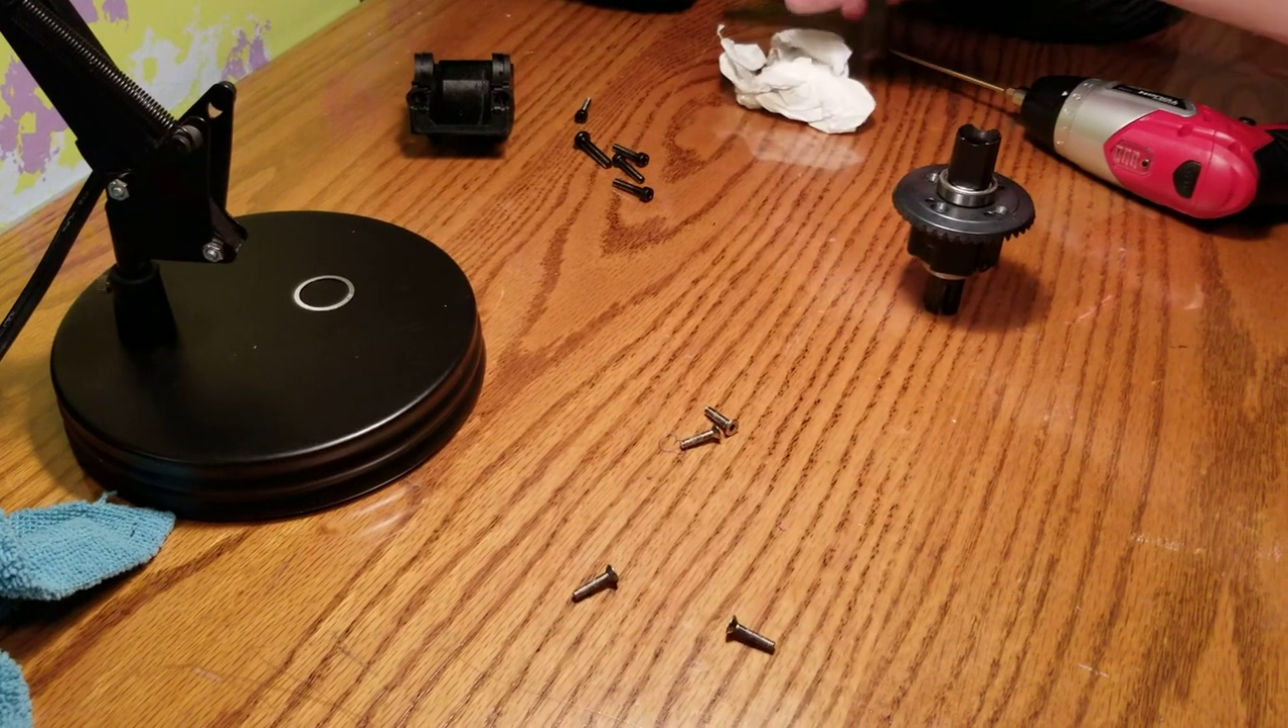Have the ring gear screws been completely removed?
Yes.